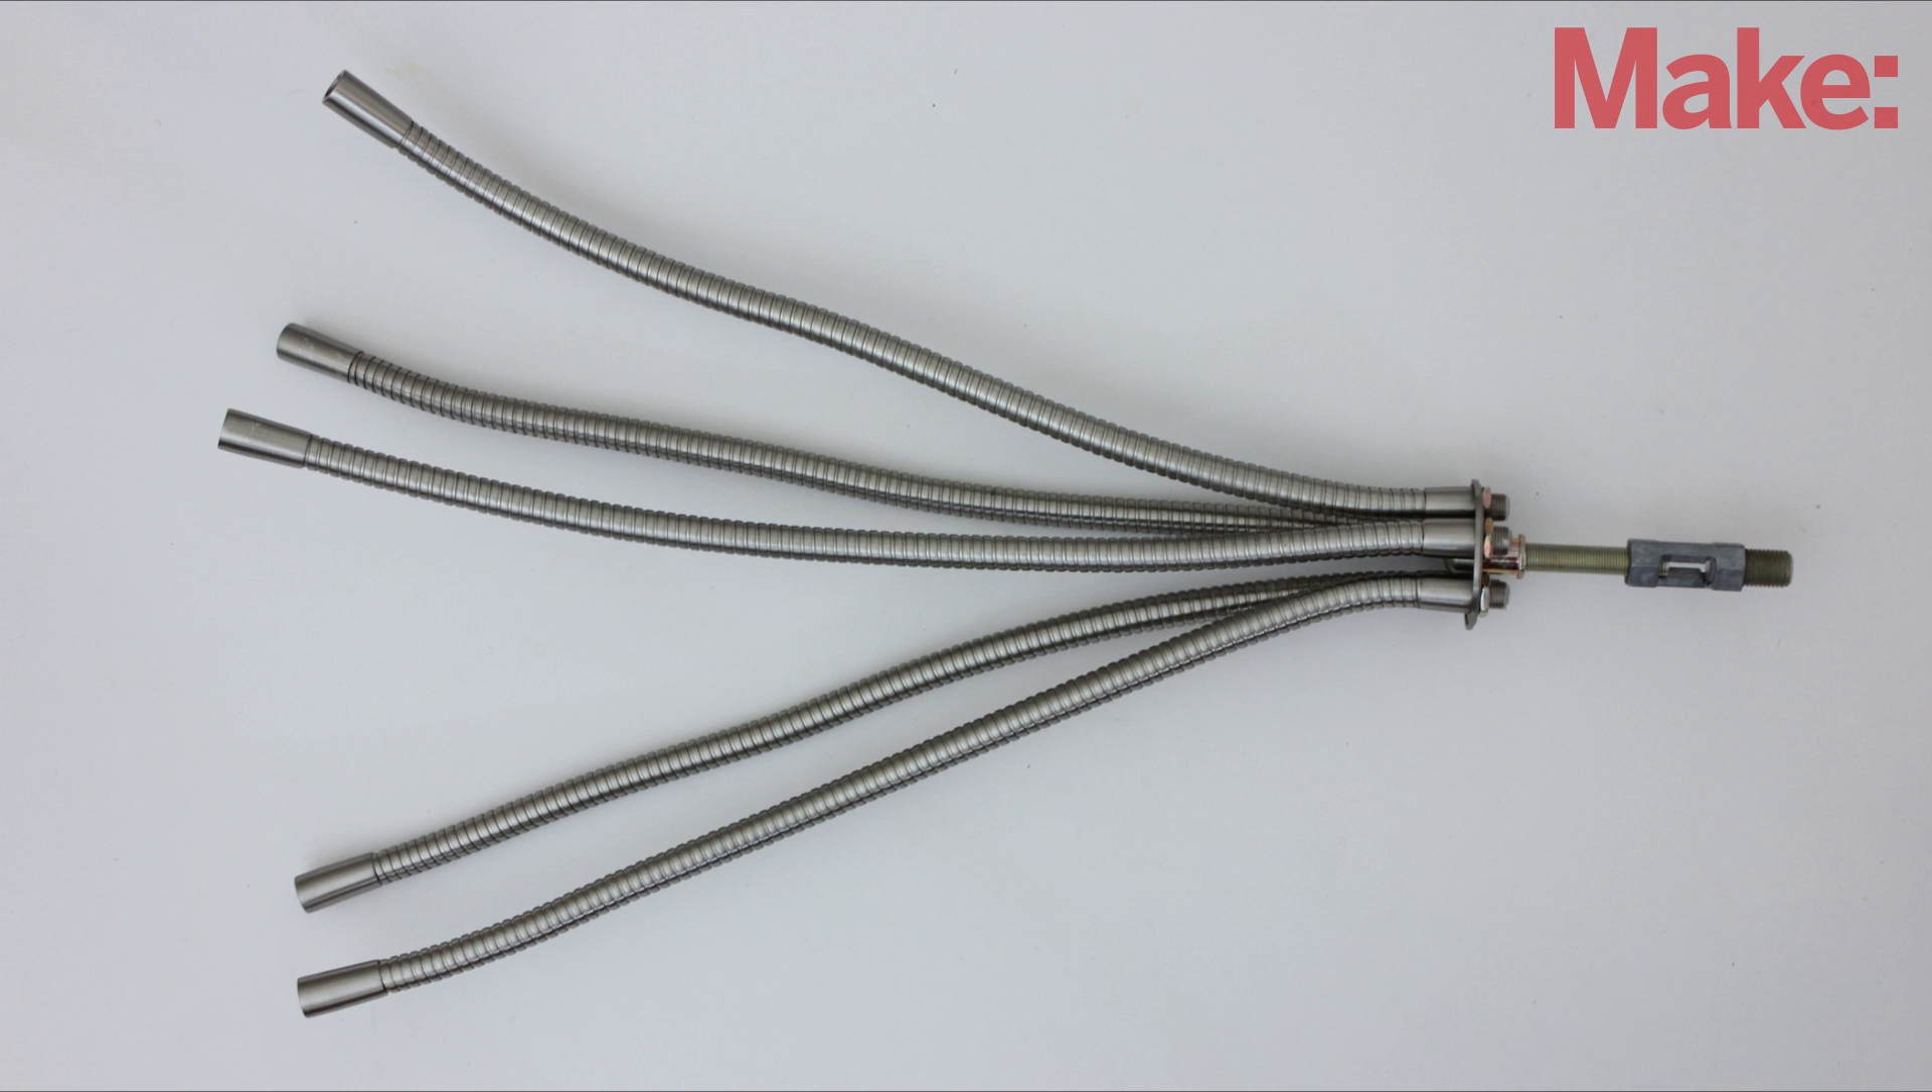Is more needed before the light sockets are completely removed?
No.